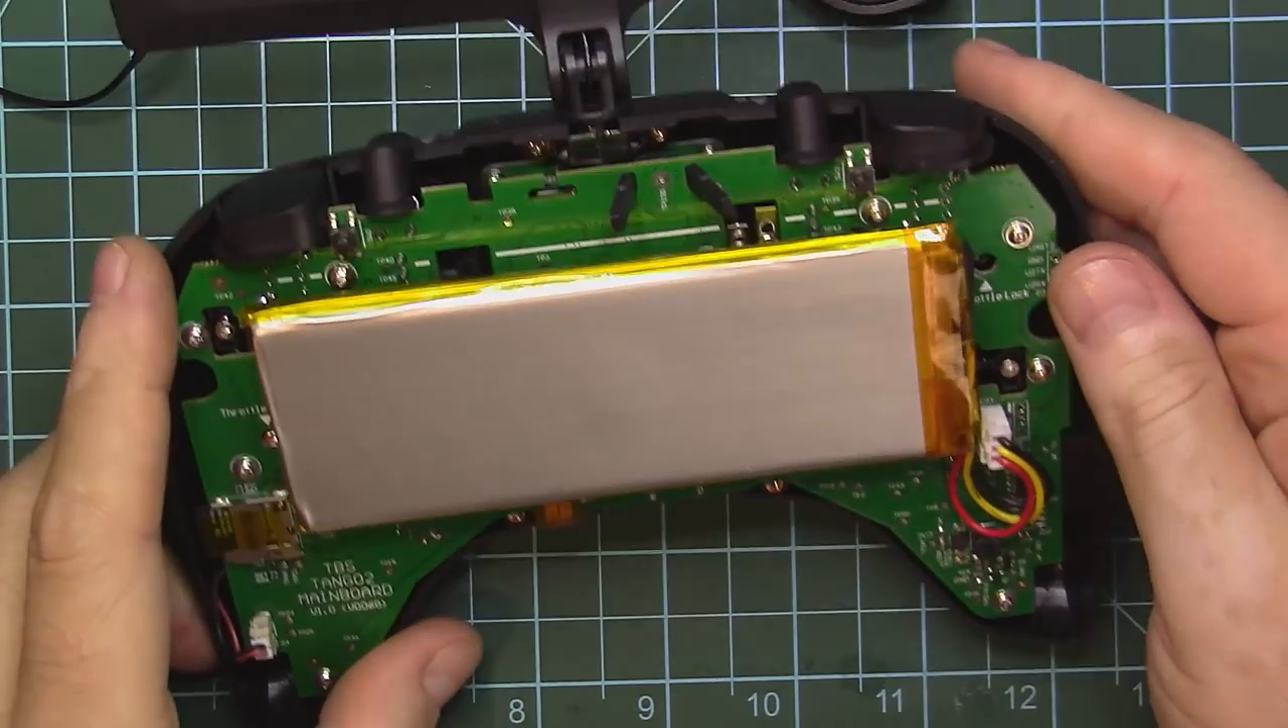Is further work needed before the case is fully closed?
Yes.